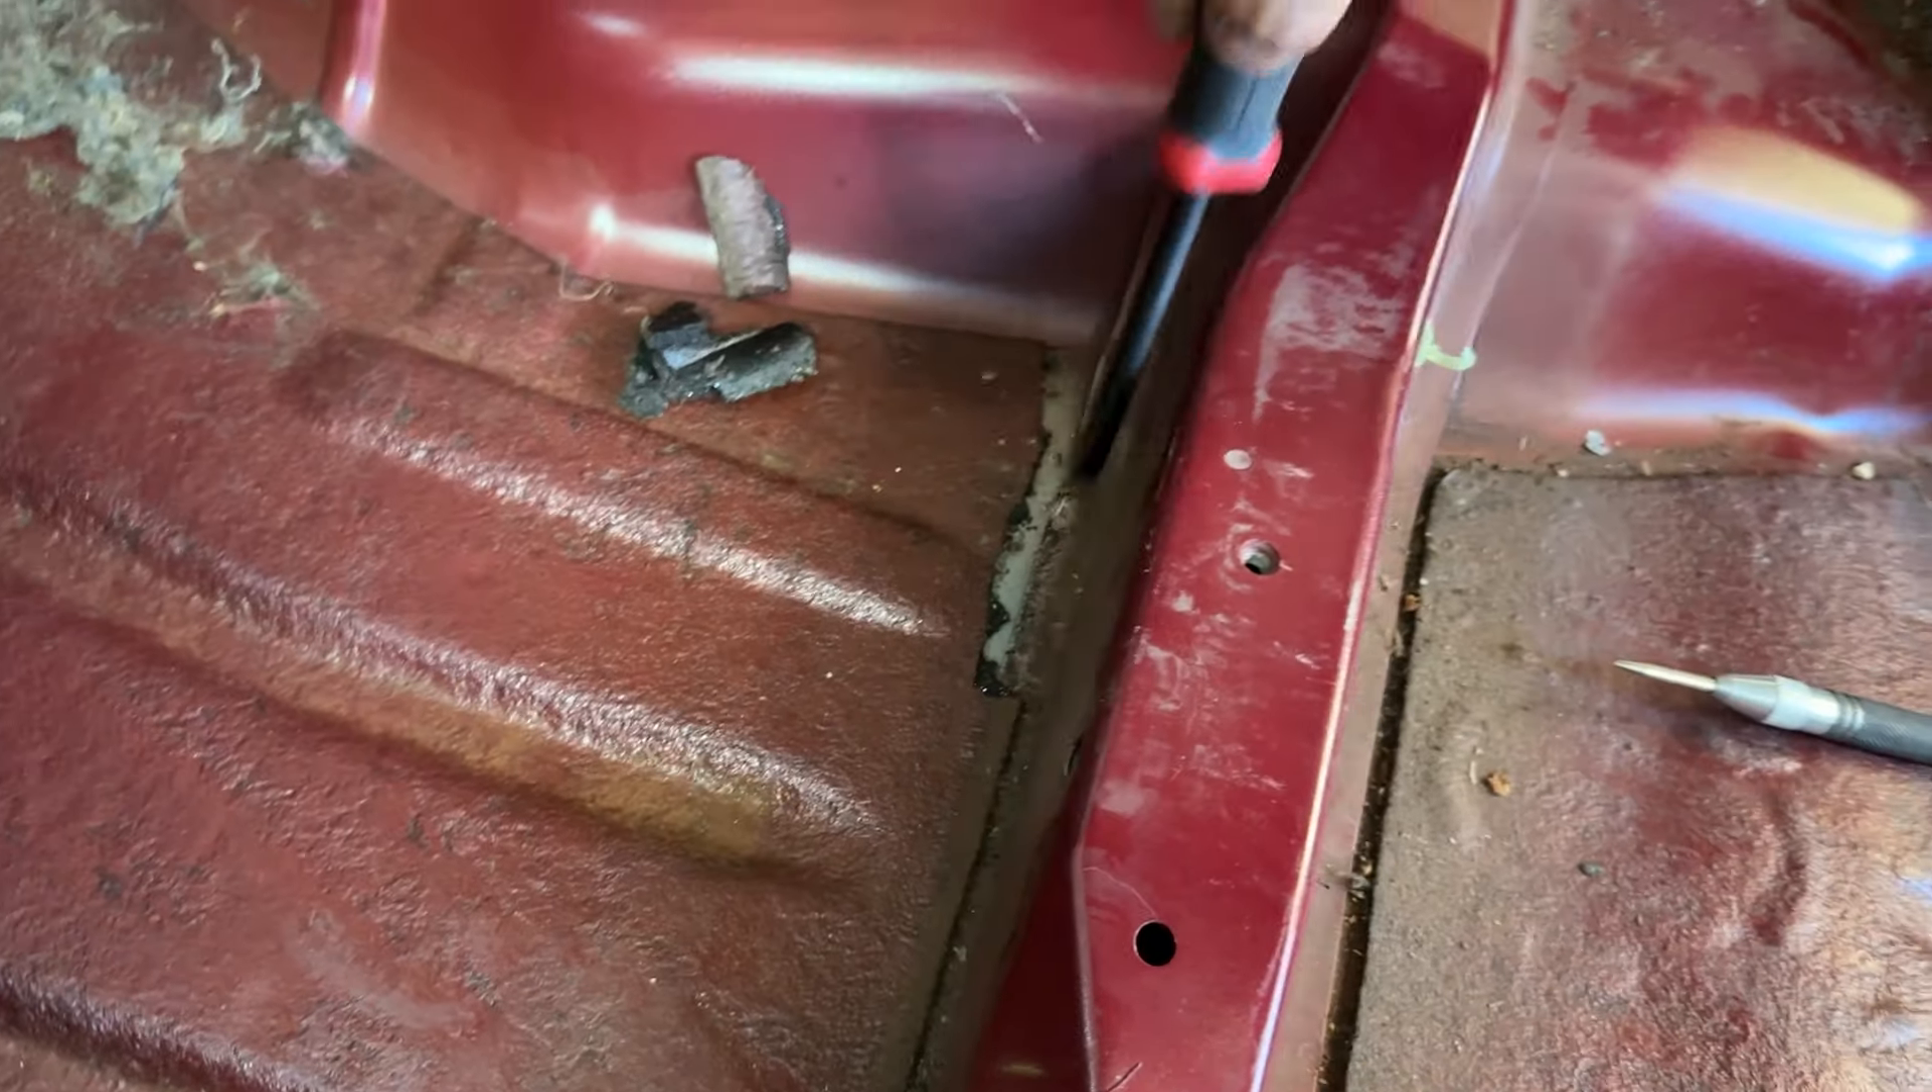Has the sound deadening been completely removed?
No.